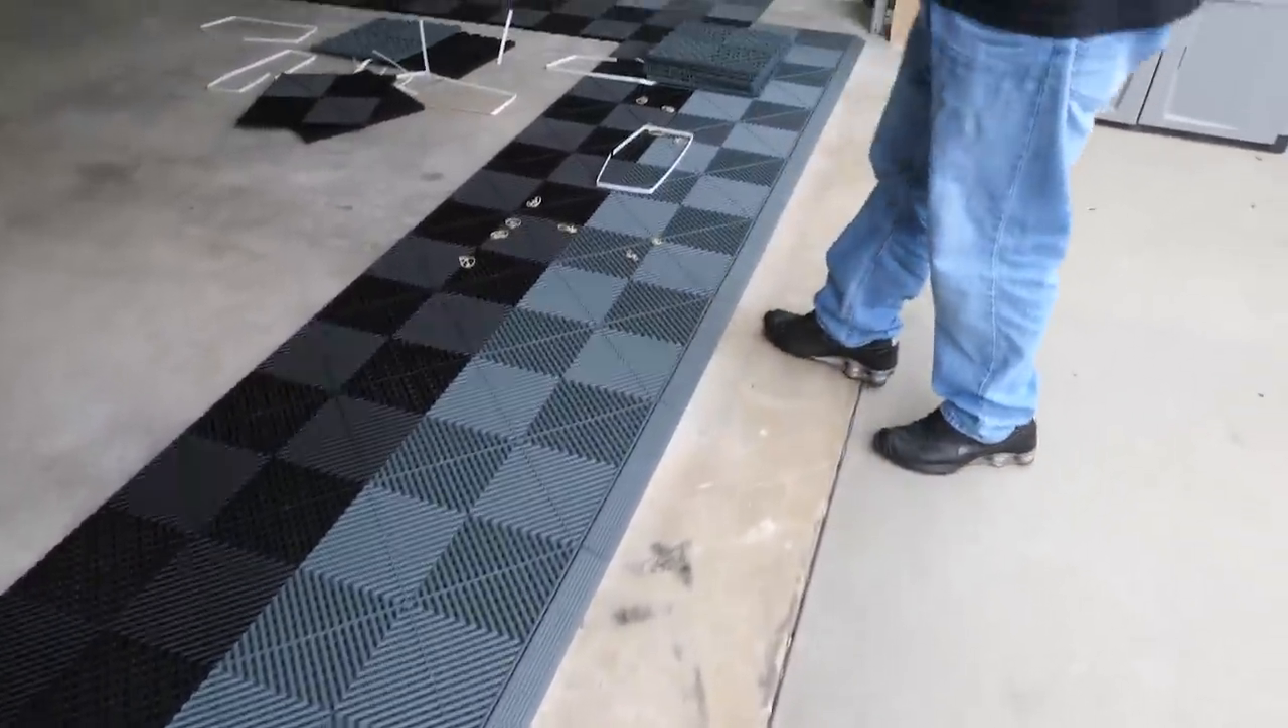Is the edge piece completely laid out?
Yes.